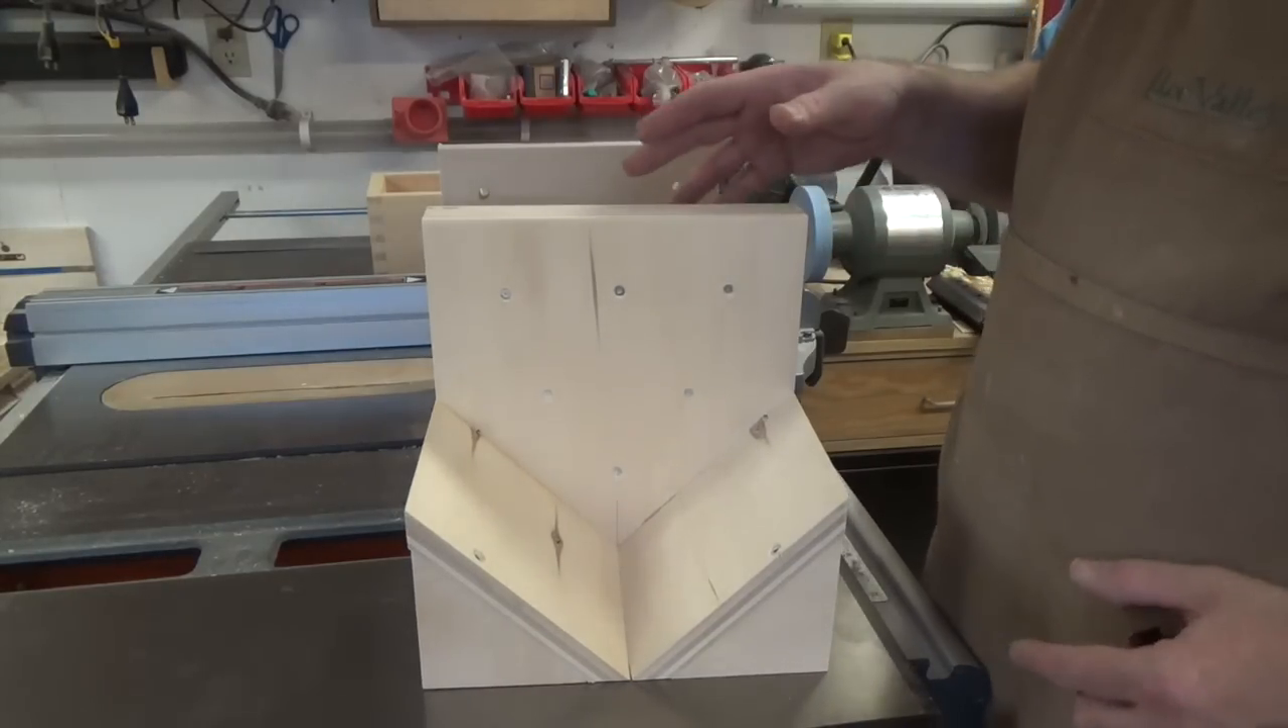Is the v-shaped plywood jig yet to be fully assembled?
No.